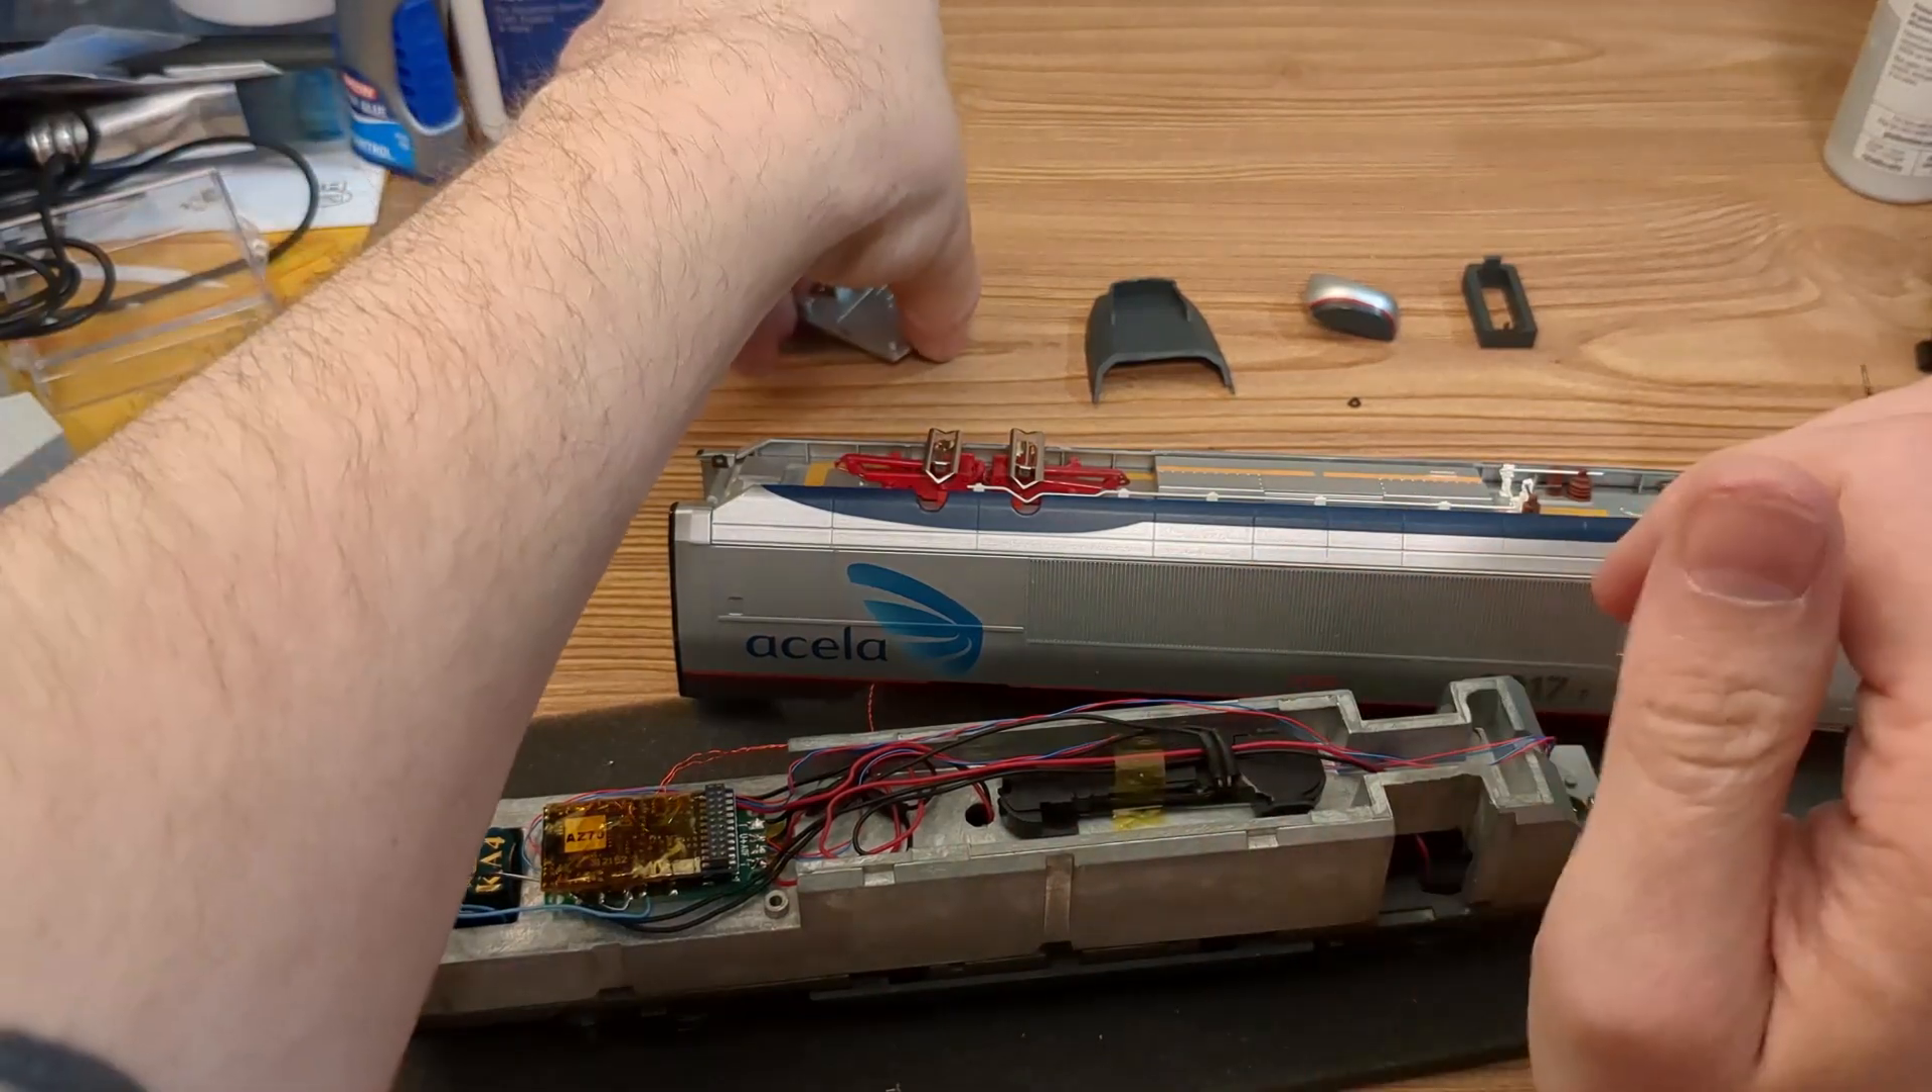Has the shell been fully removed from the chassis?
Yes.